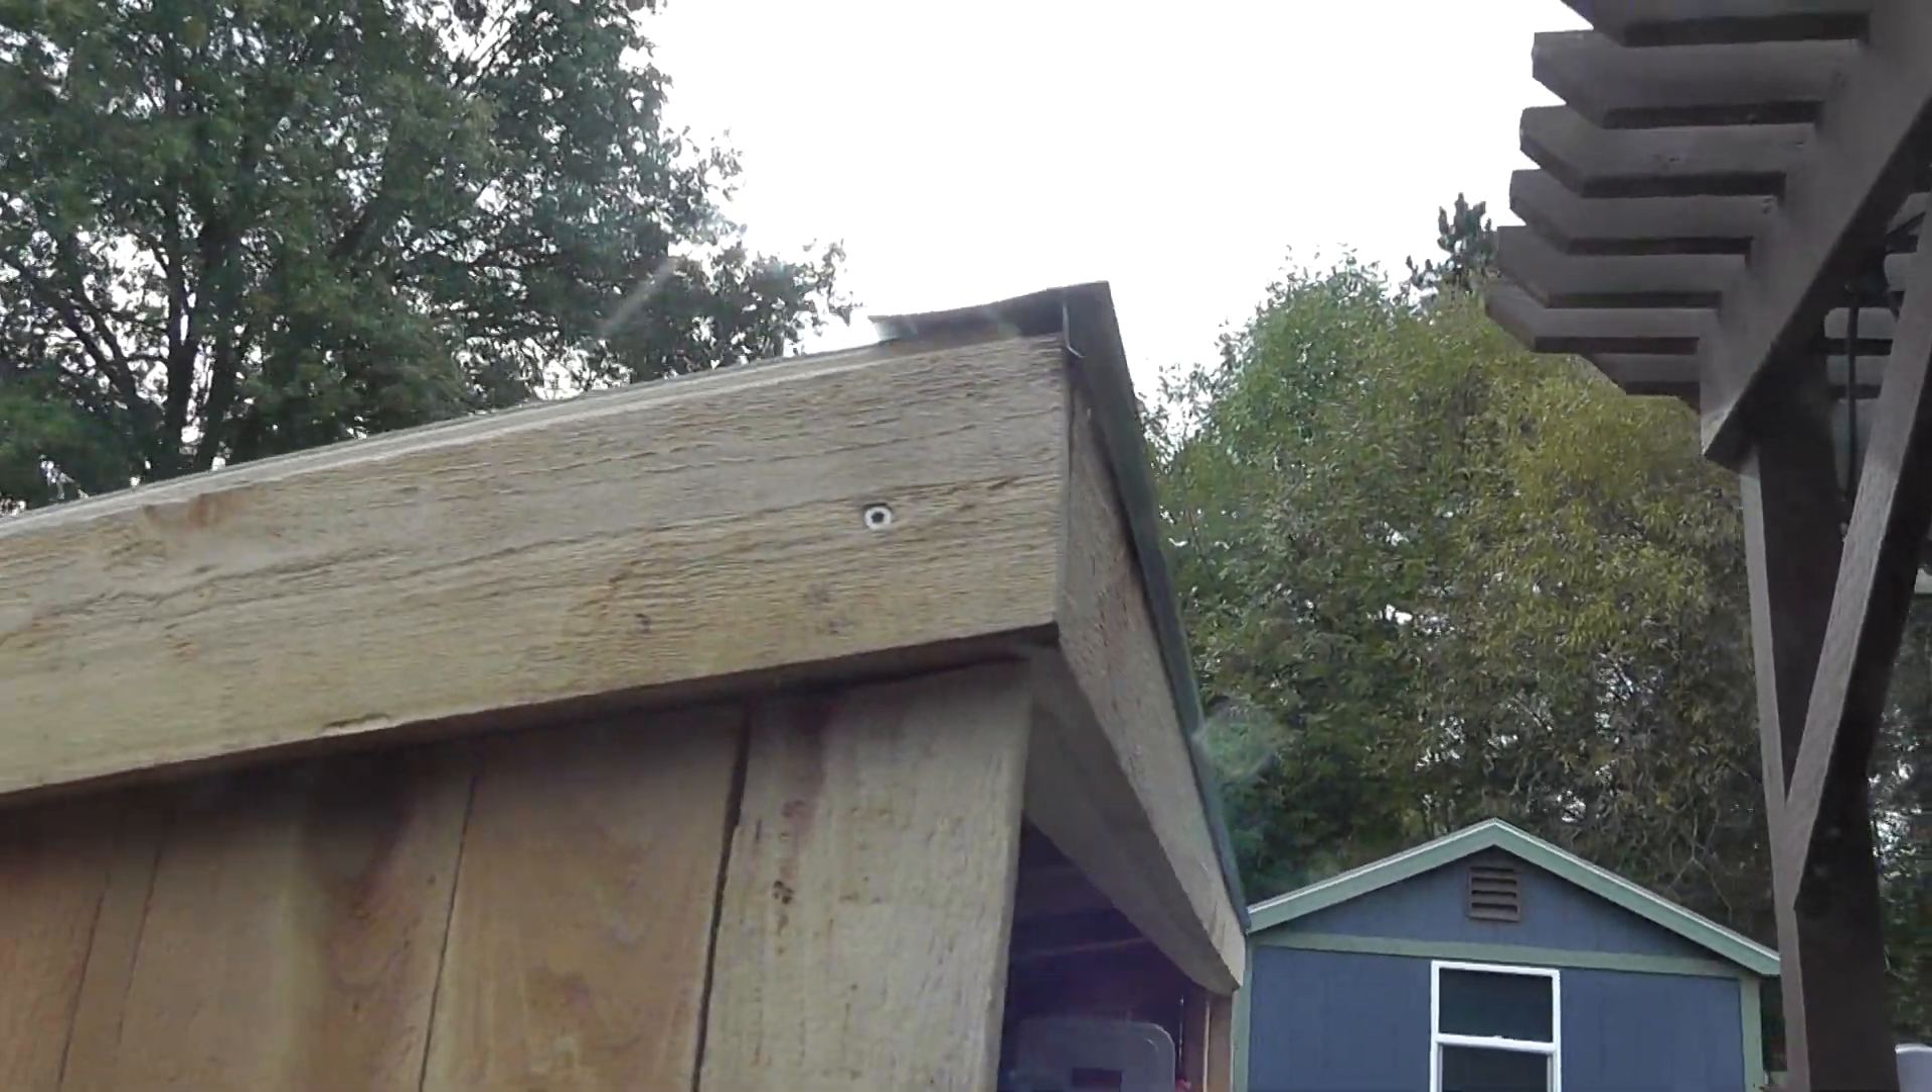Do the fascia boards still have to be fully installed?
No.